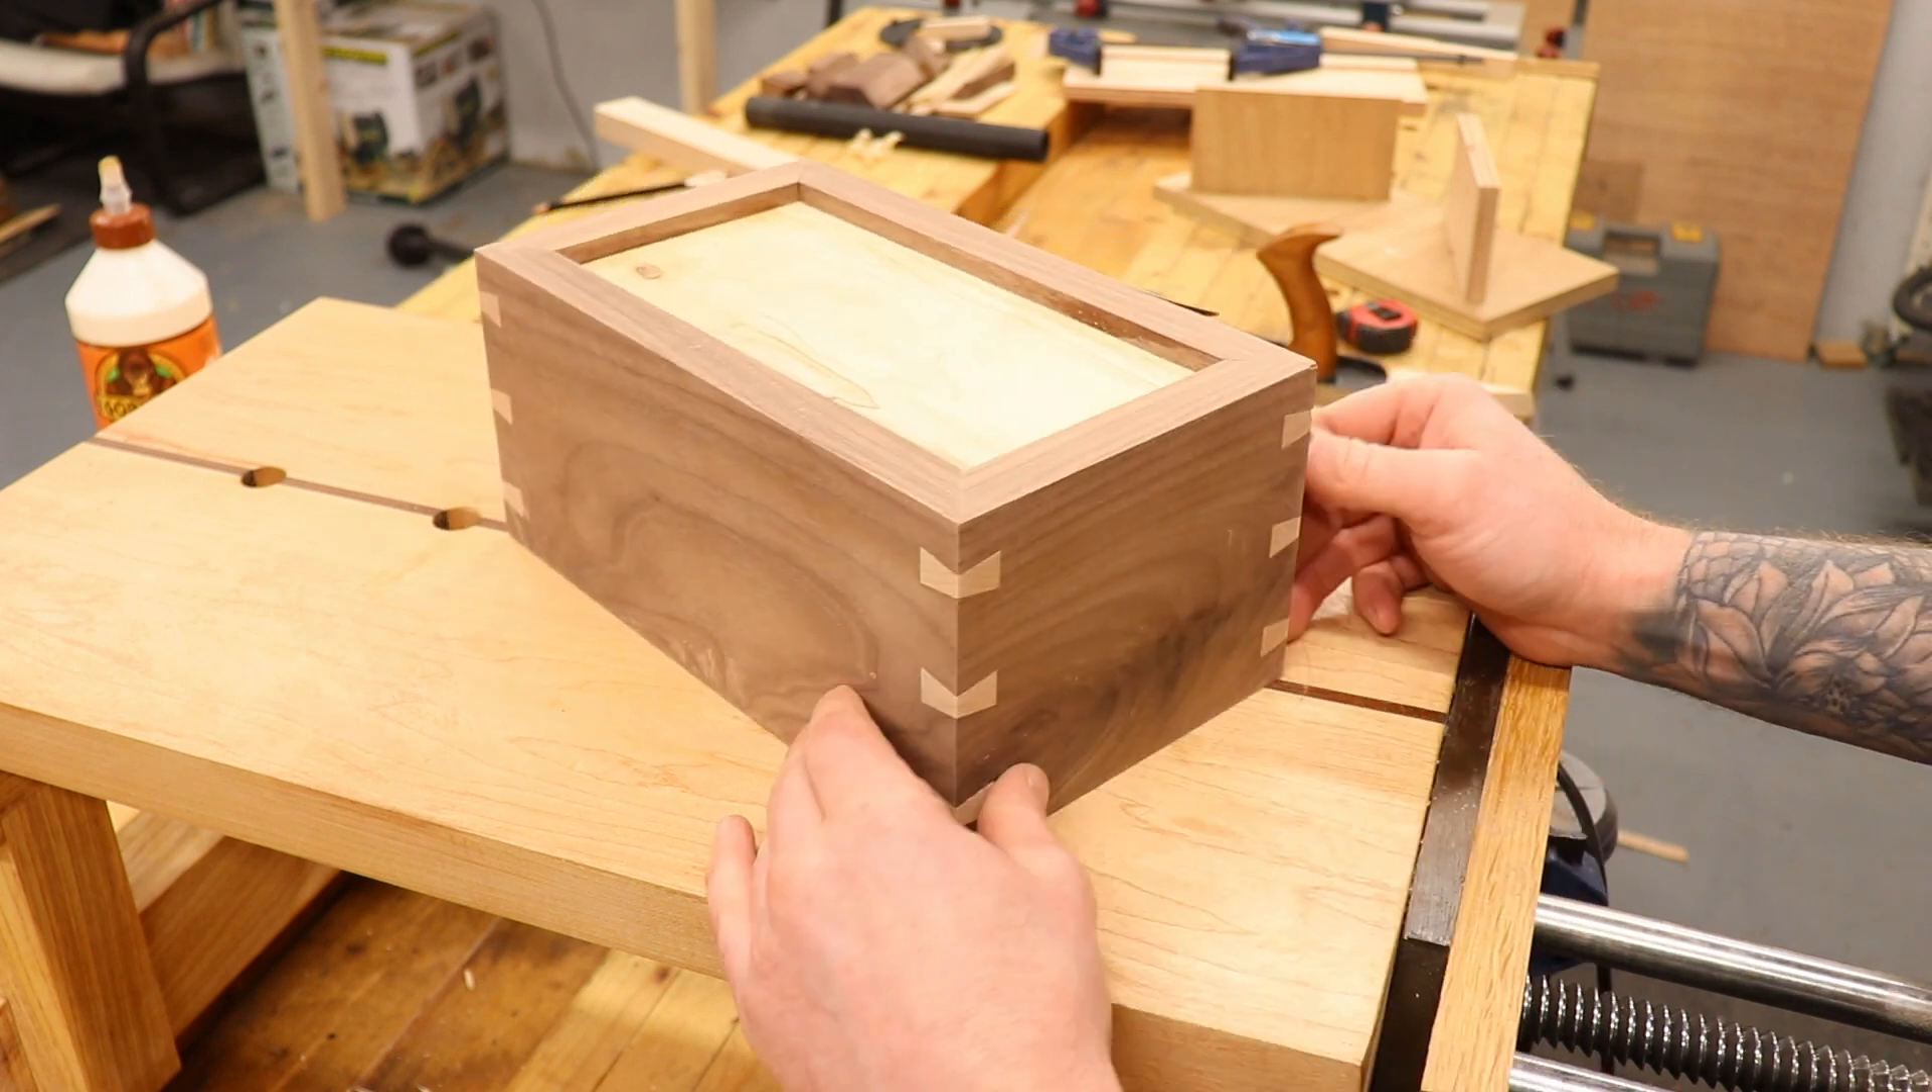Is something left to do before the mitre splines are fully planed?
No.